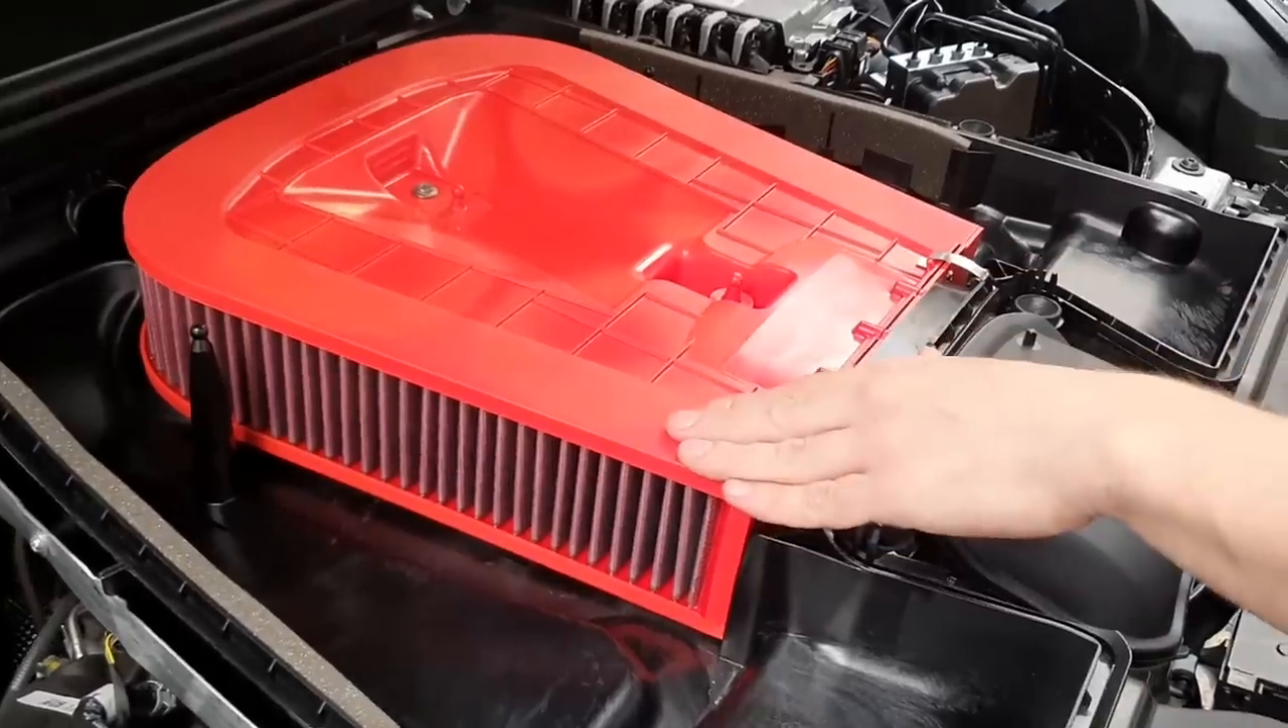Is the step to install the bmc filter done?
Yes.